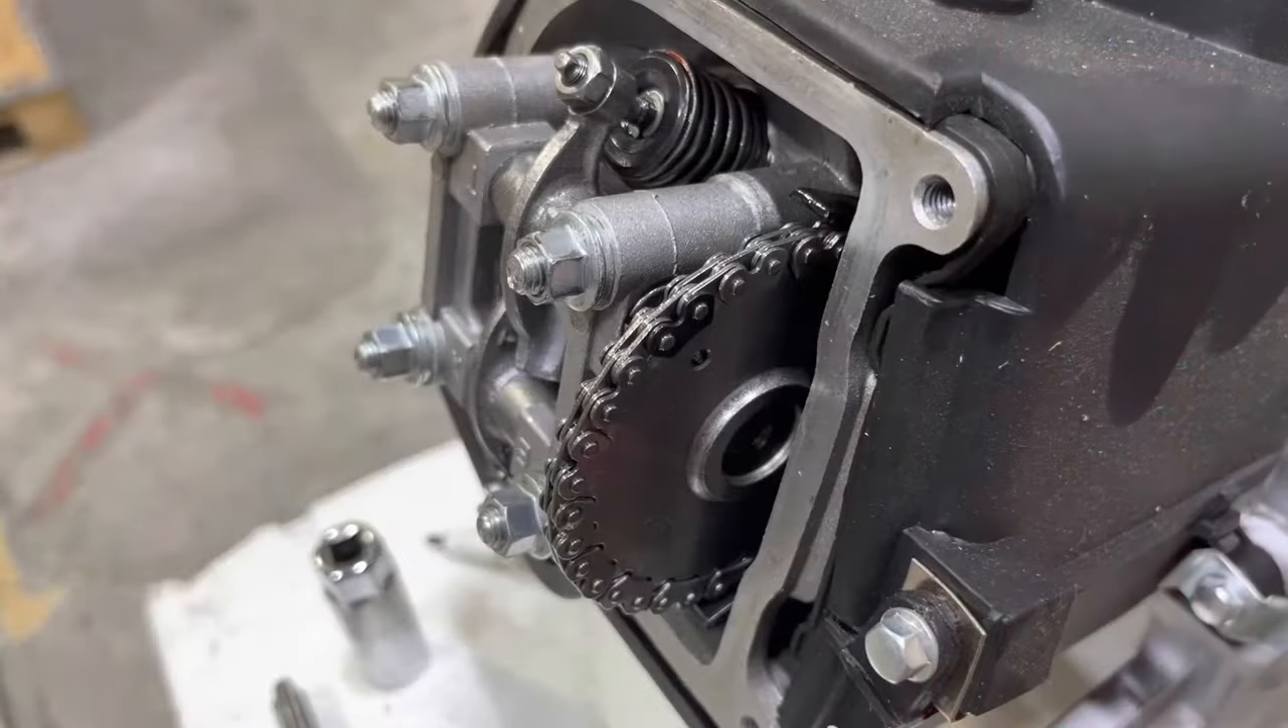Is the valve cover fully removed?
Yes.